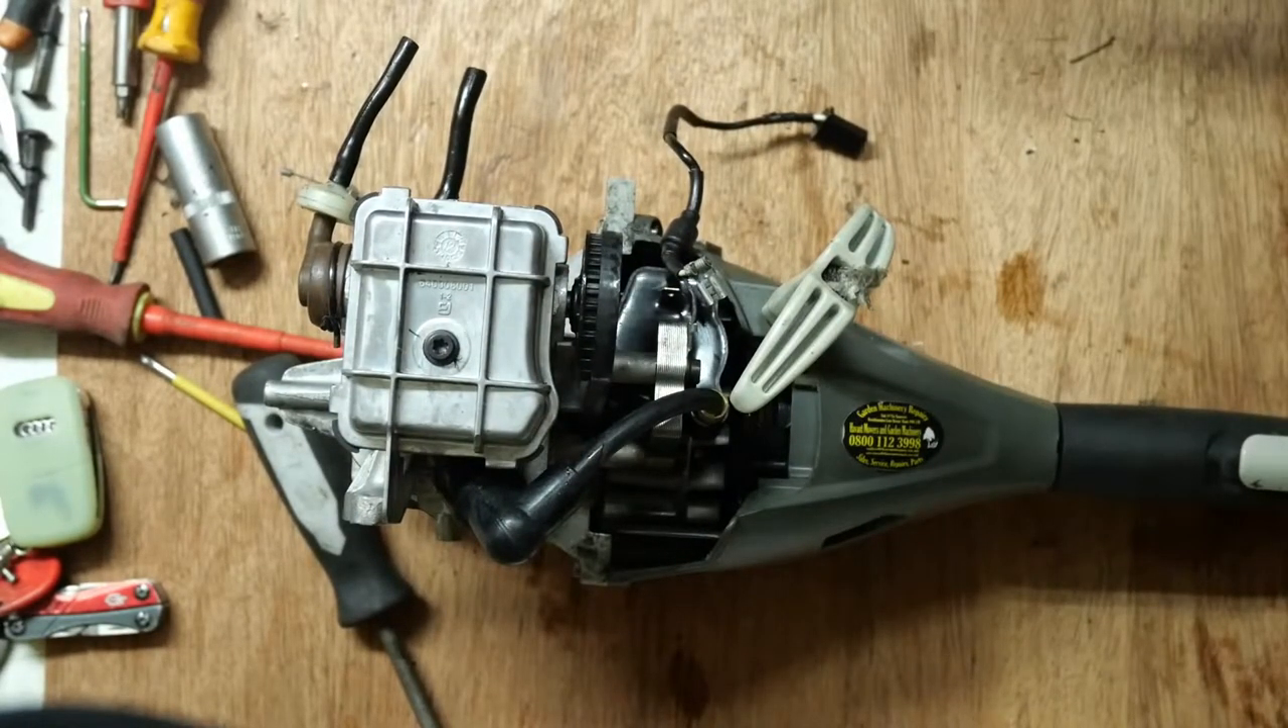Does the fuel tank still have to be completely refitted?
Yes.